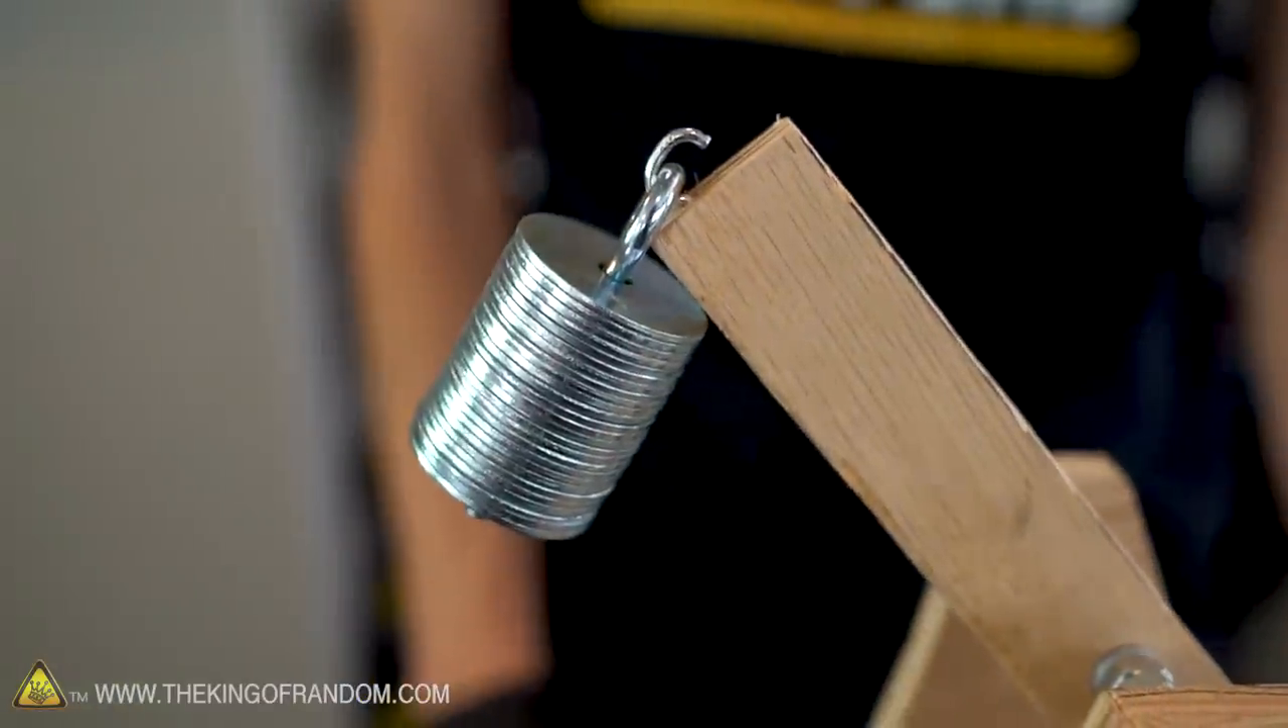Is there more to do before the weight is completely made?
No.